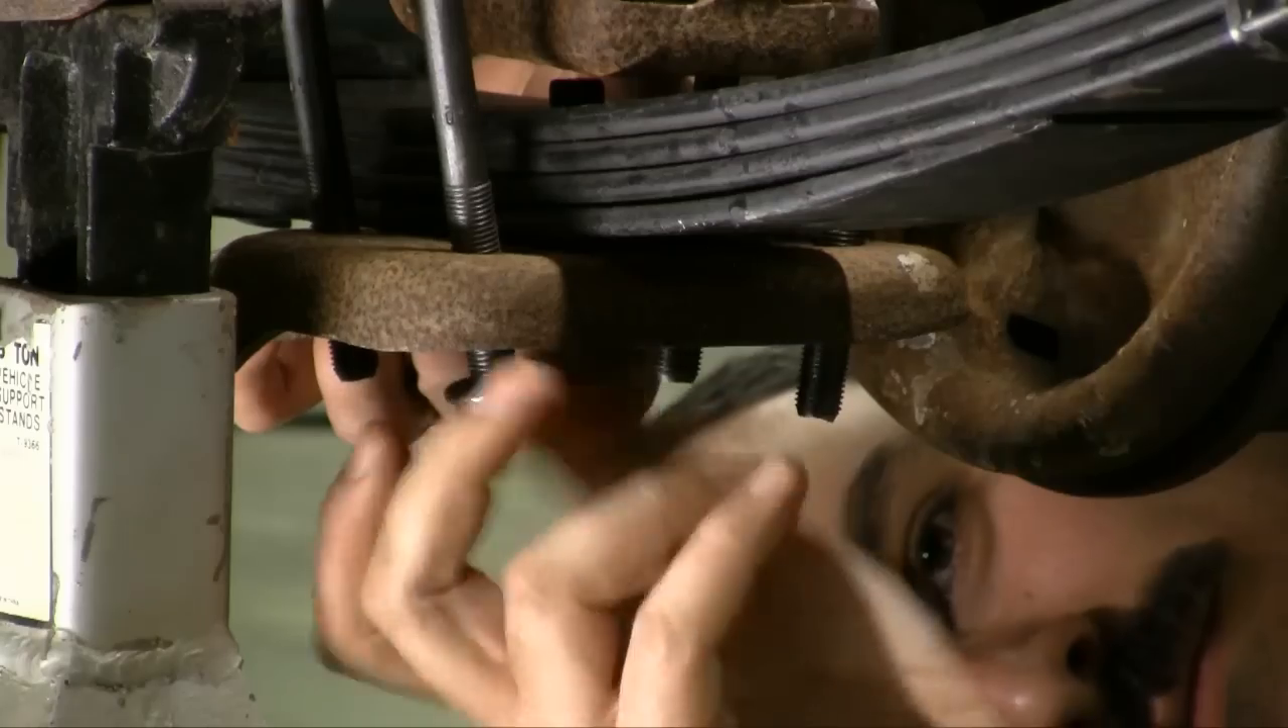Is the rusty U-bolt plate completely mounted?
No.